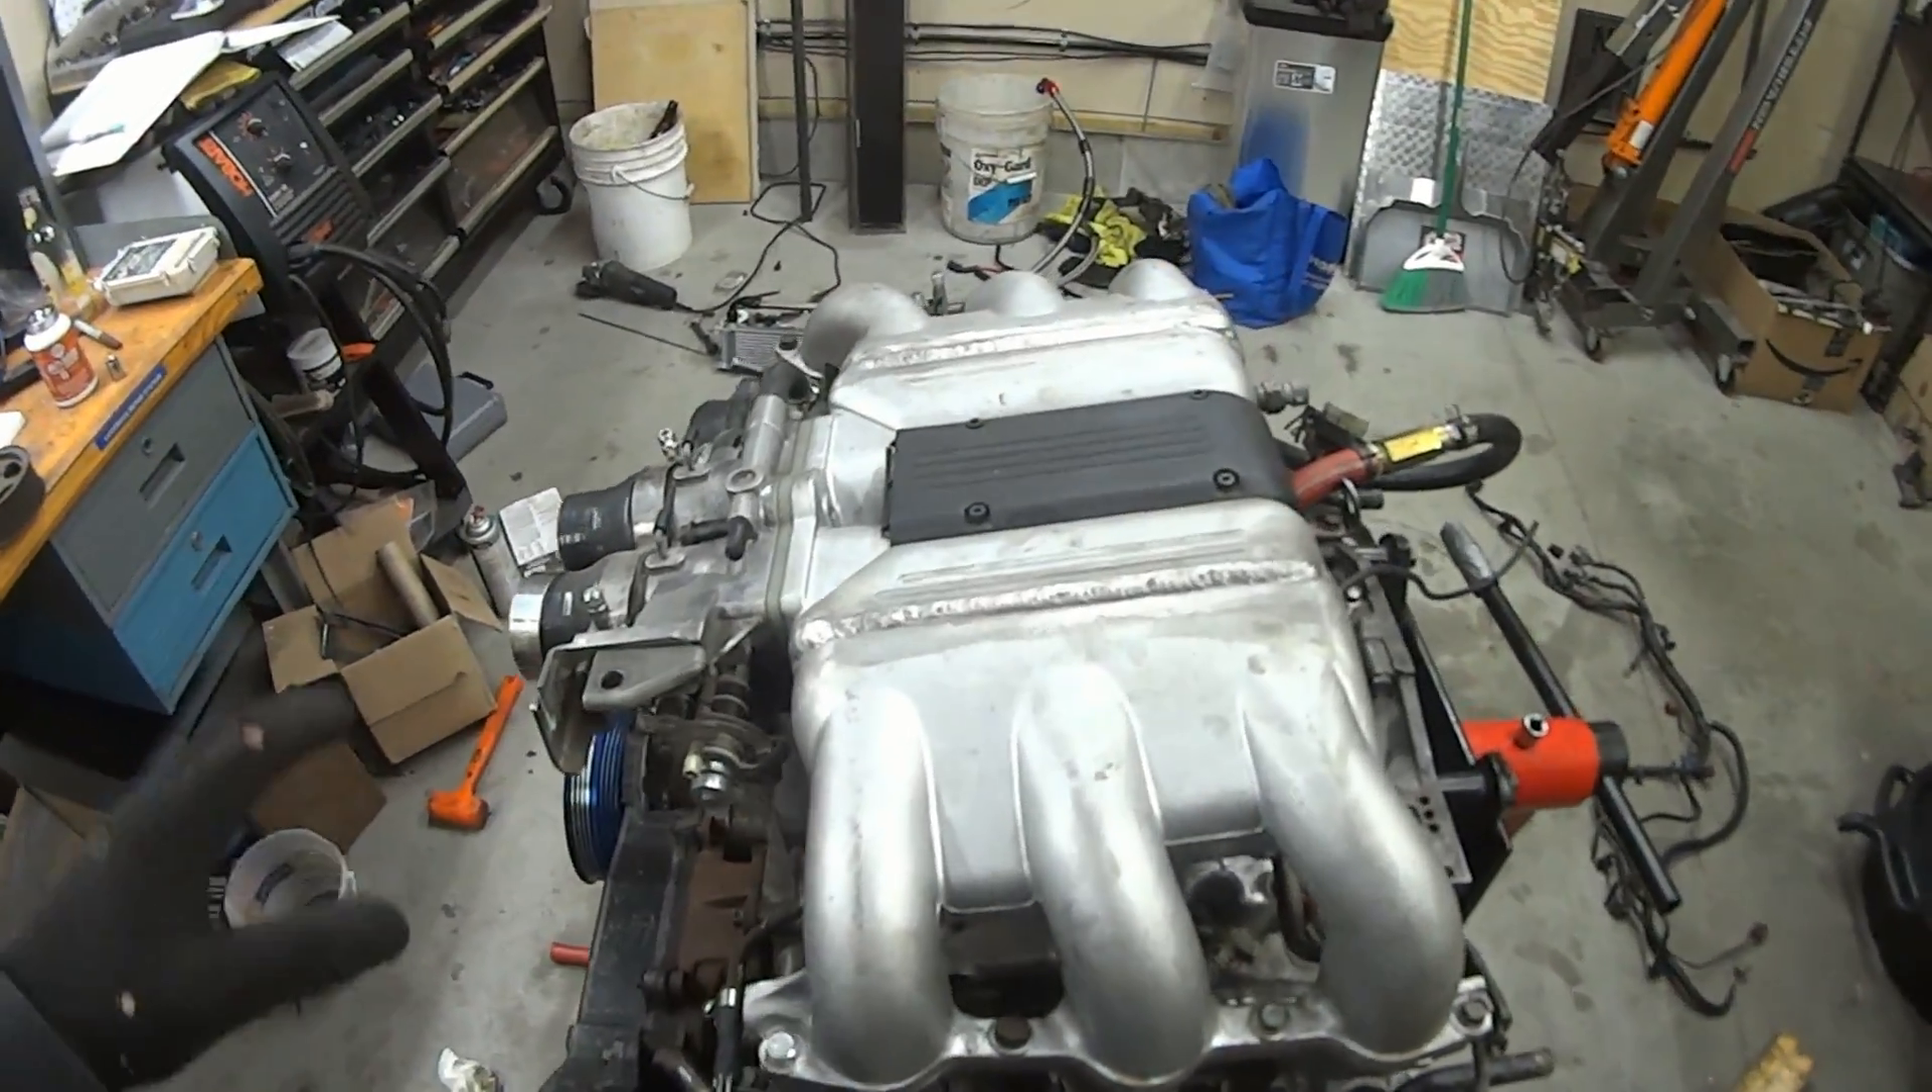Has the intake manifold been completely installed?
Yes.